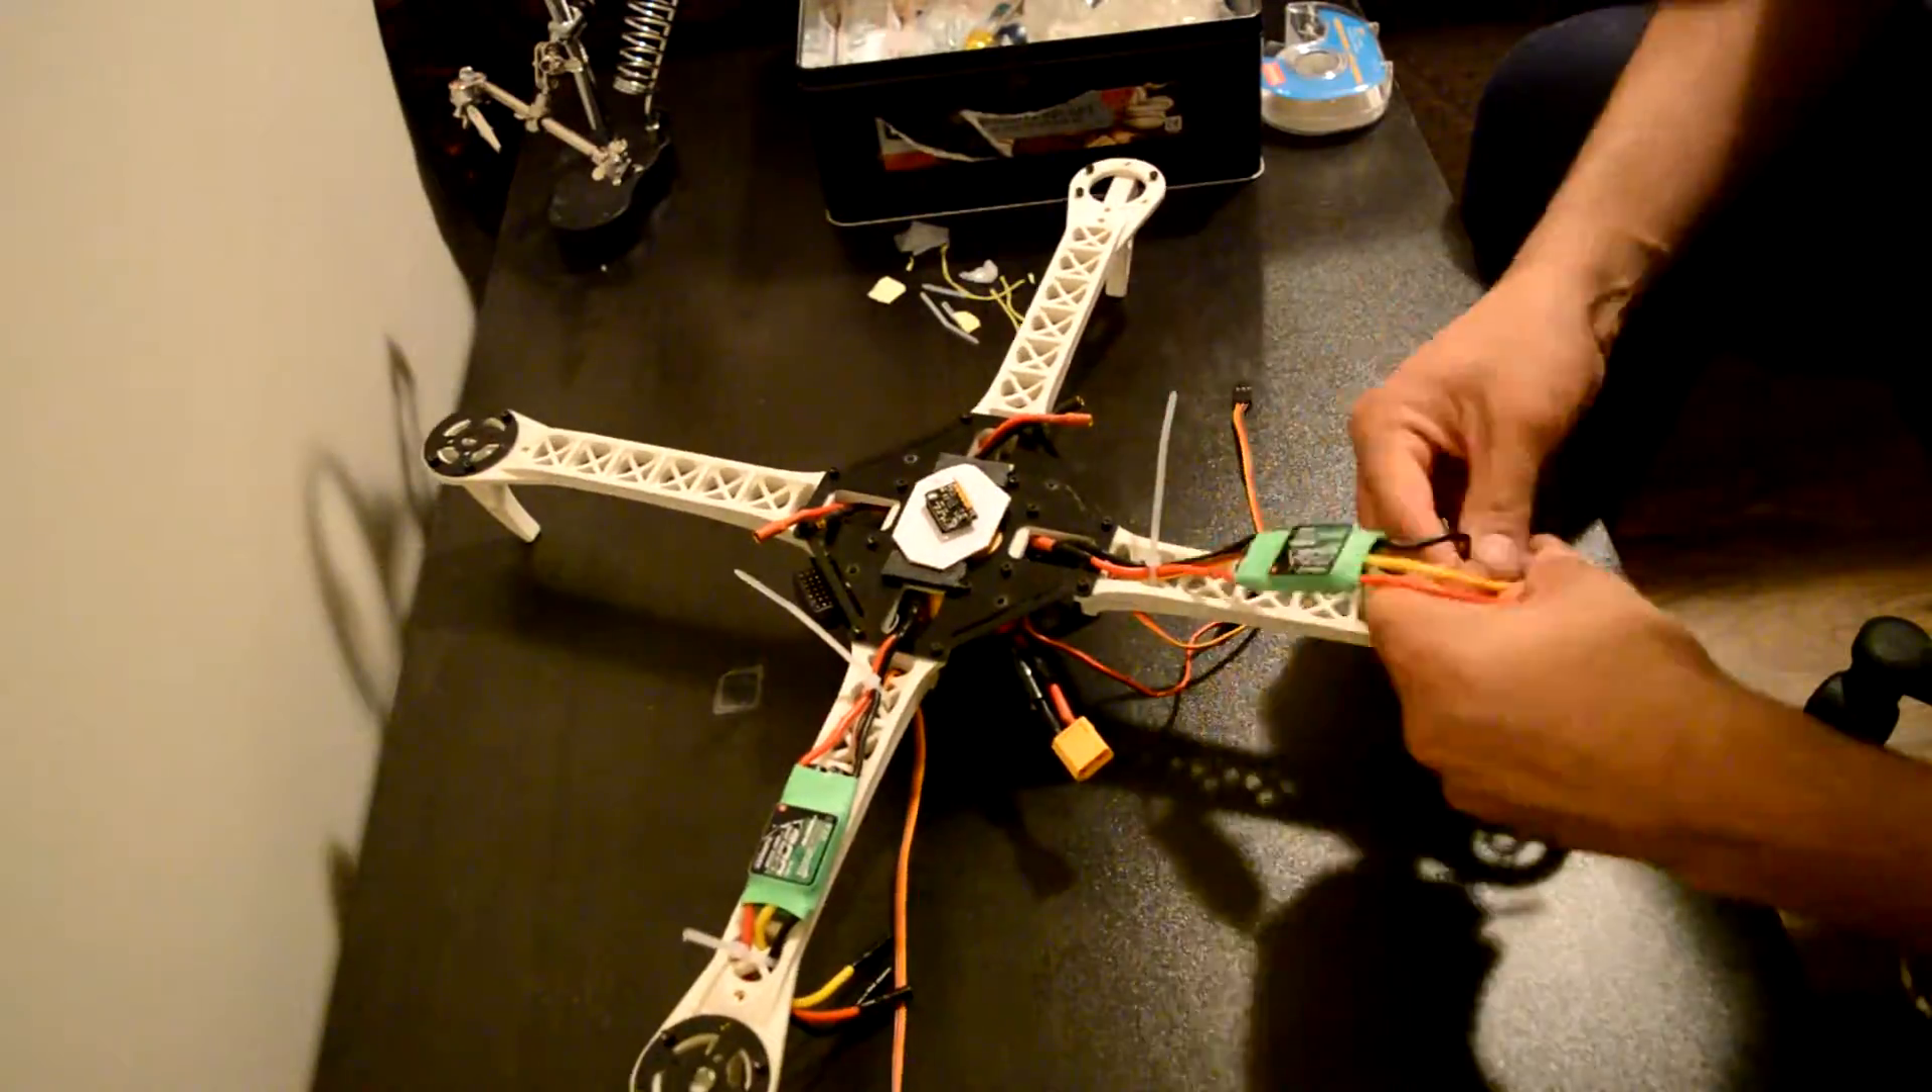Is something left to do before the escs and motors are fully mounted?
Yes.